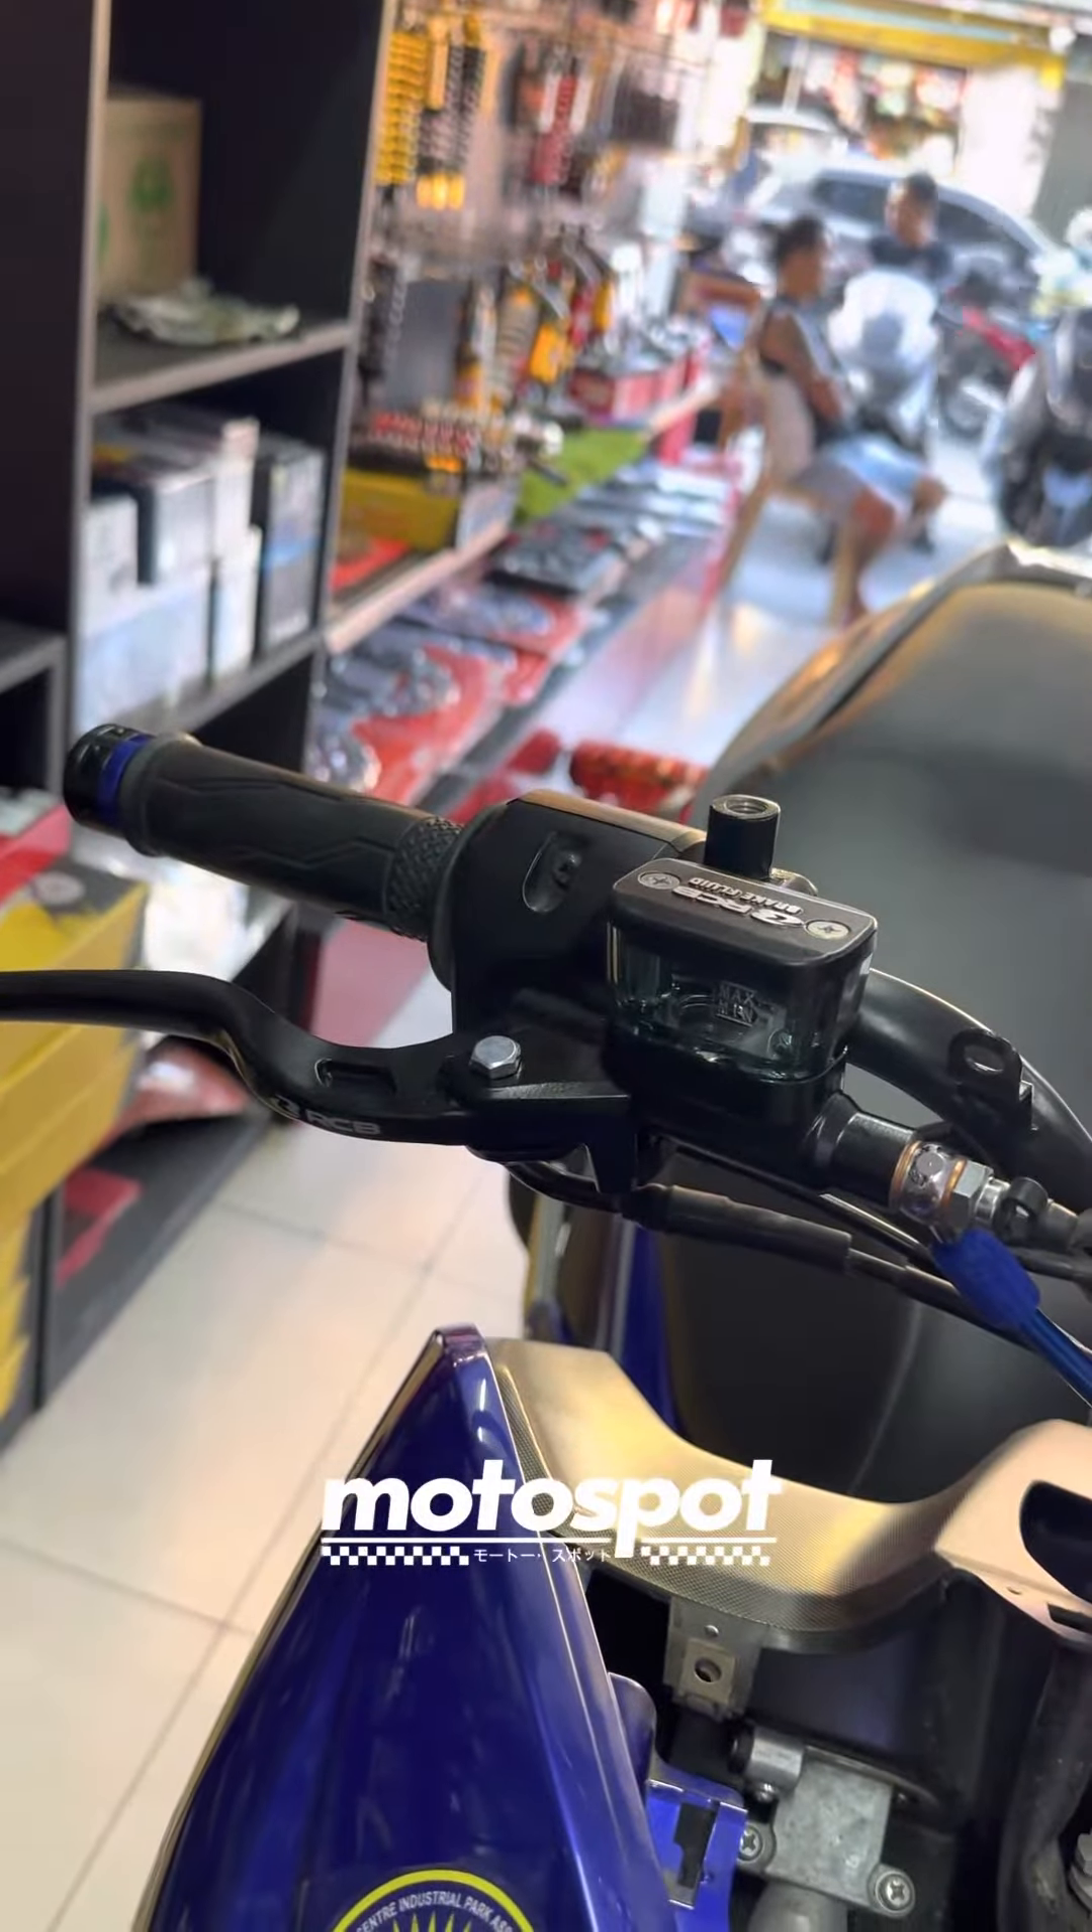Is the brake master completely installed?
Yes.